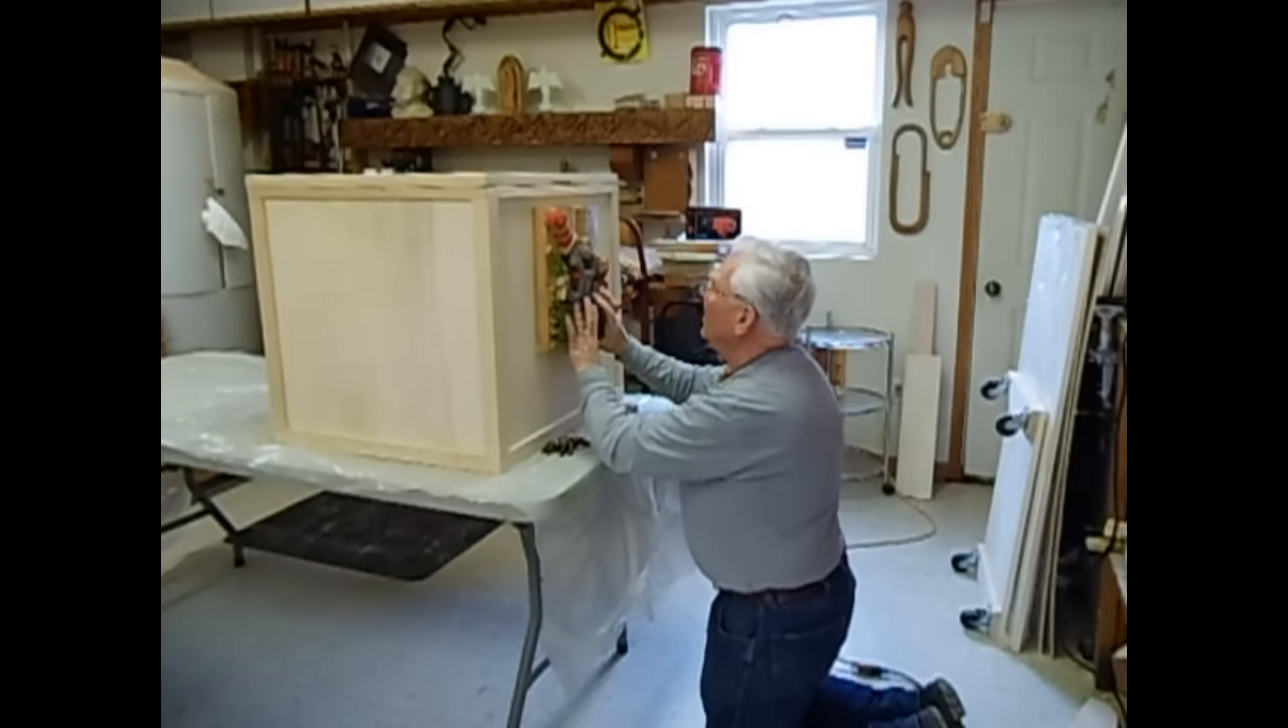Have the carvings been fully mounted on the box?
No.